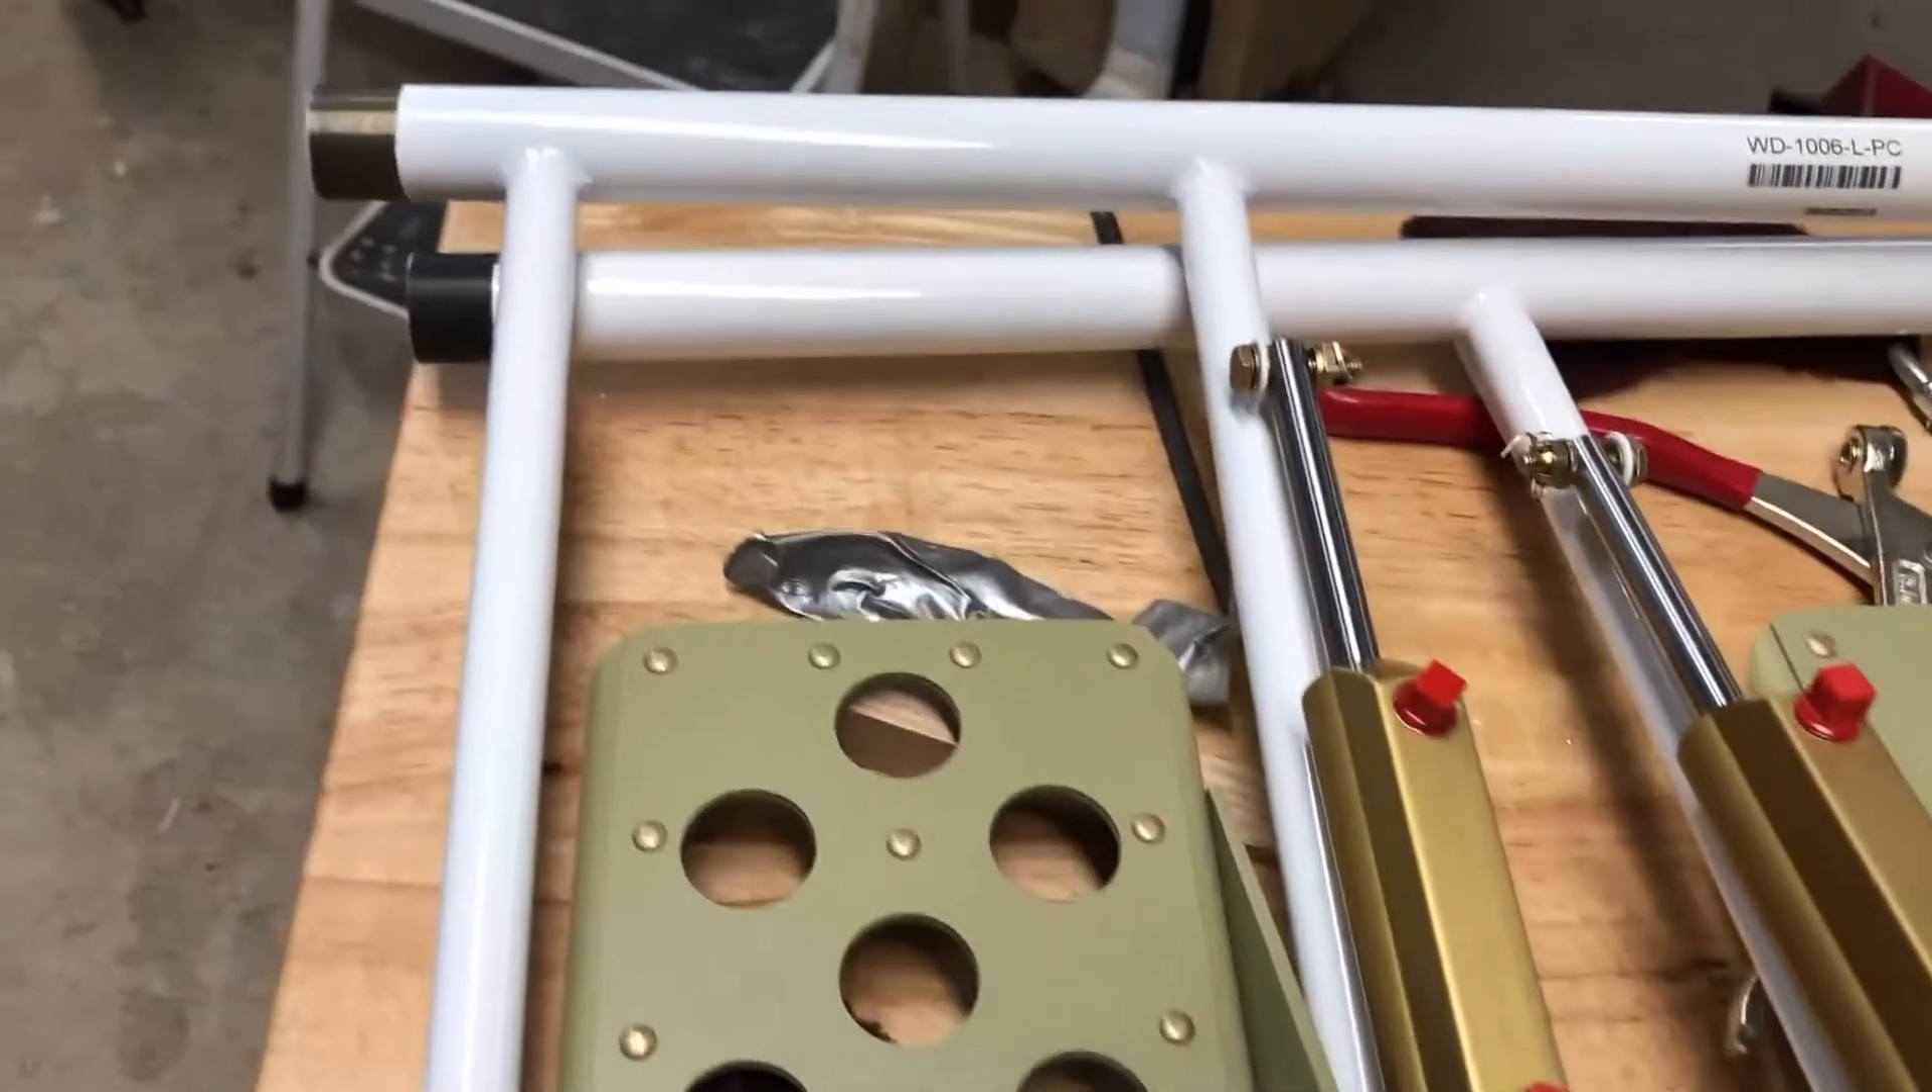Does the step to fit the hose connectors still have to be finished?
Yes.